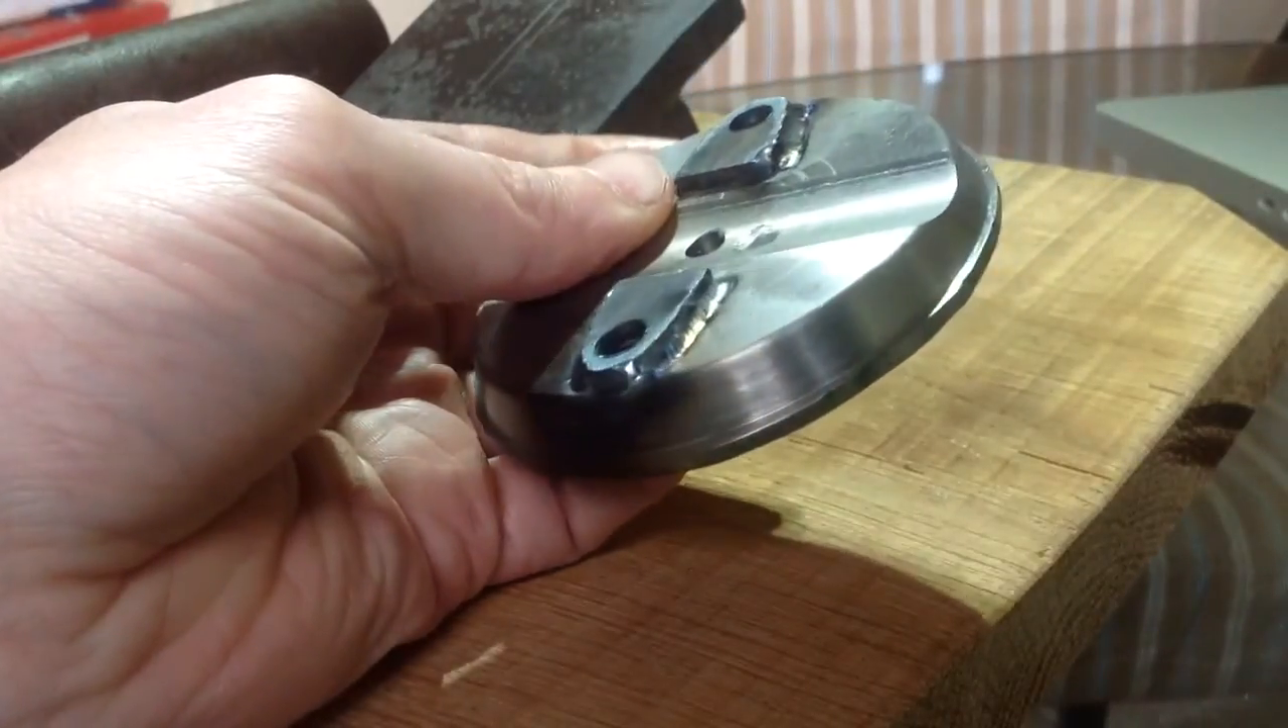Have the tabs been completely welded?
Yes.